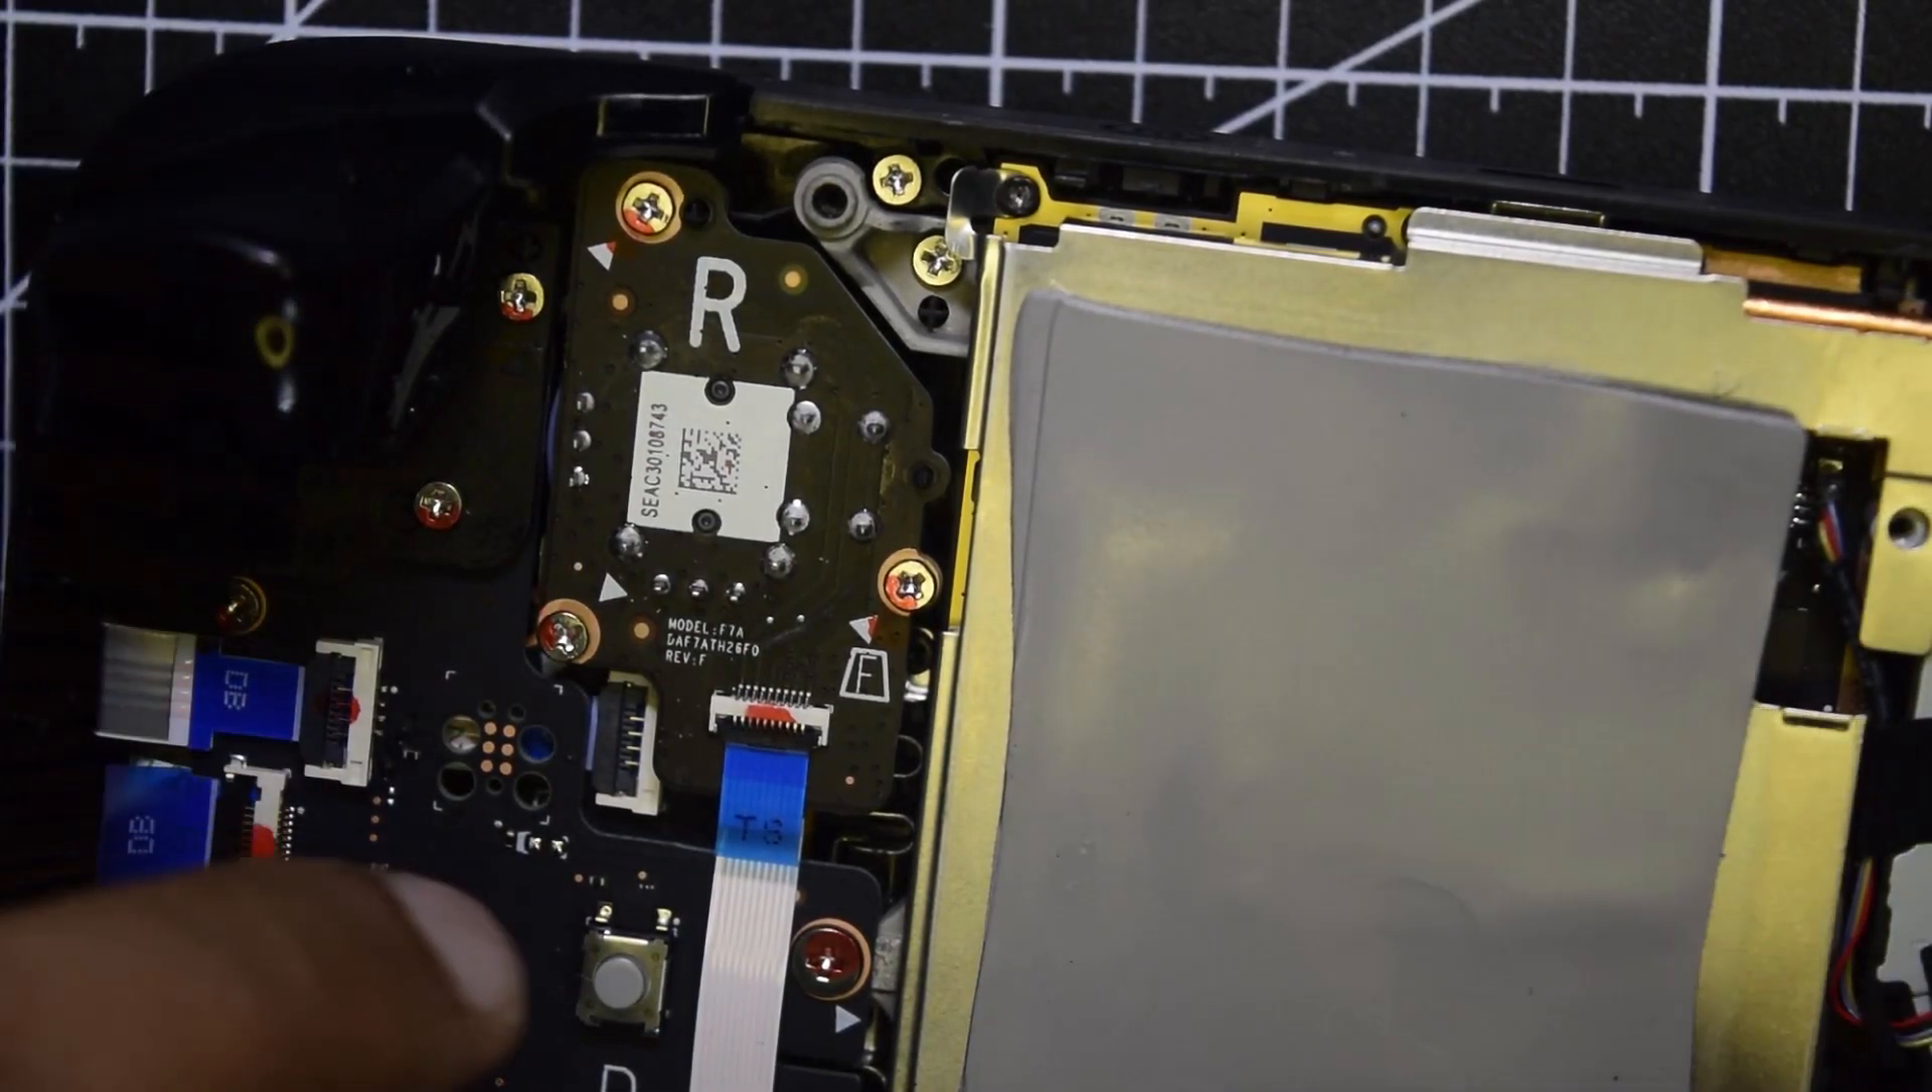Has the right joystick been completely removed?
No.